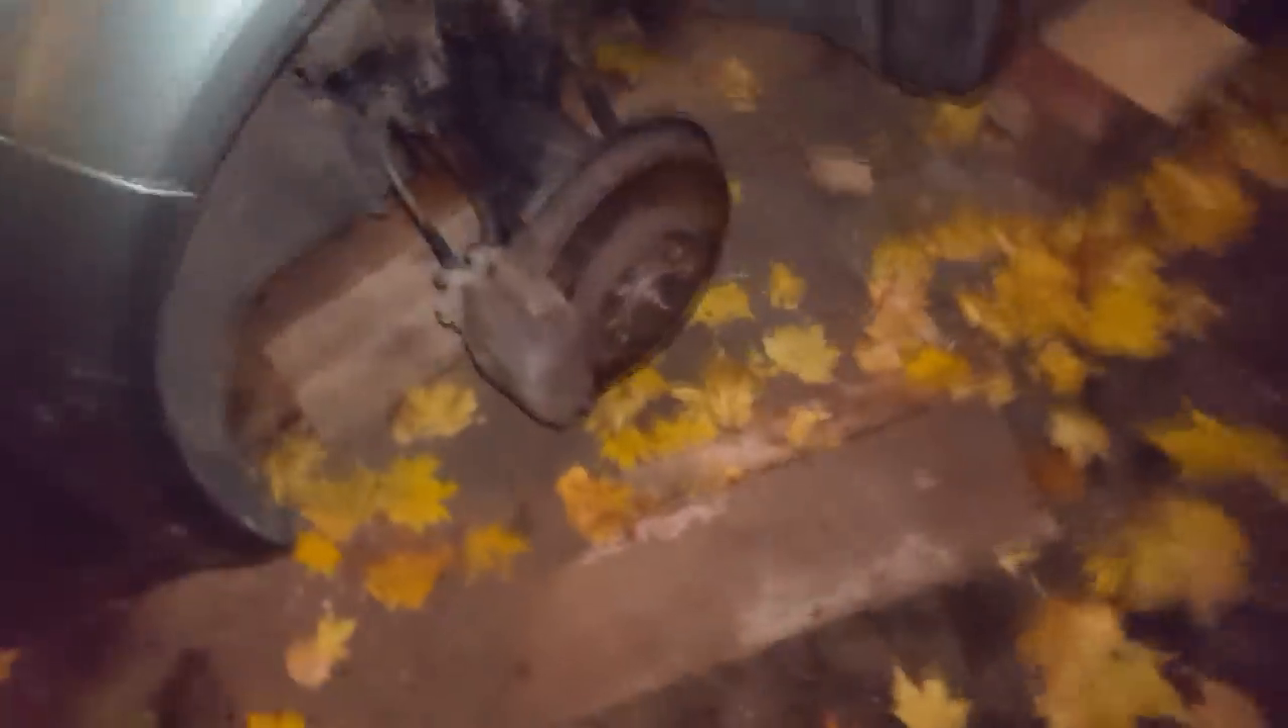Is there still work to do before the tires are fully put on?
Yes.